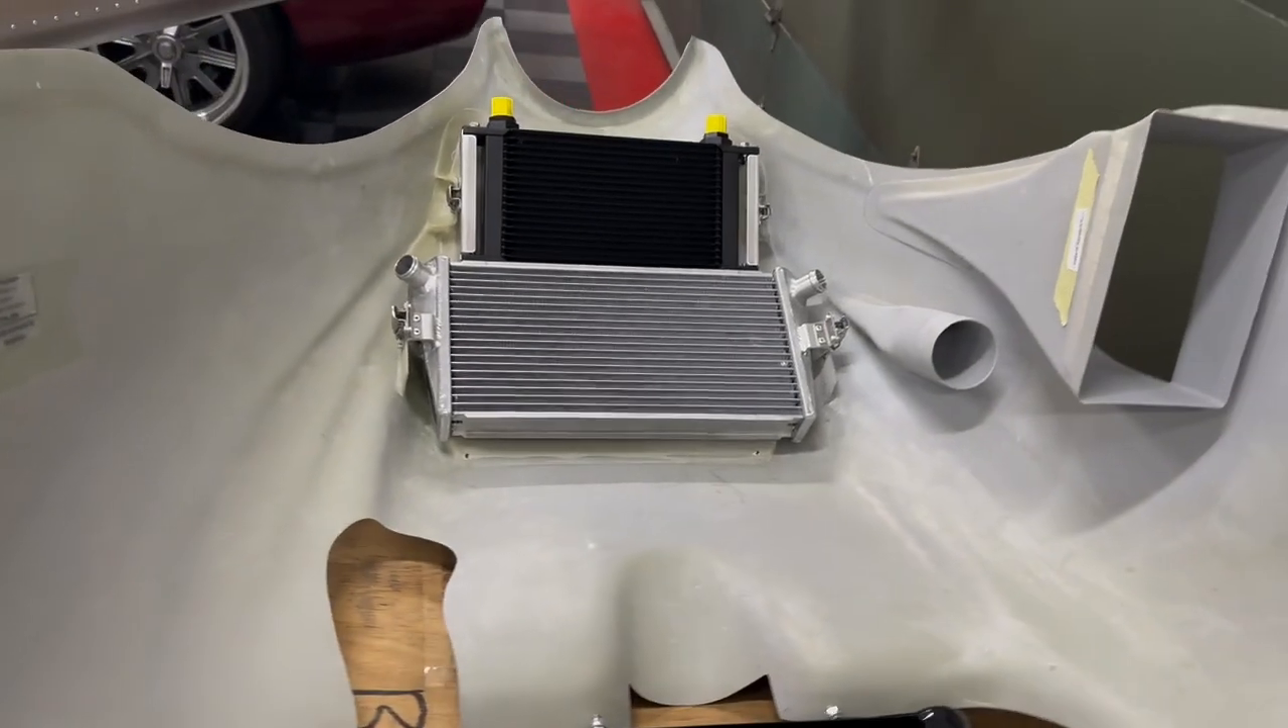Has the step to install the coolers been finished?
Yes.